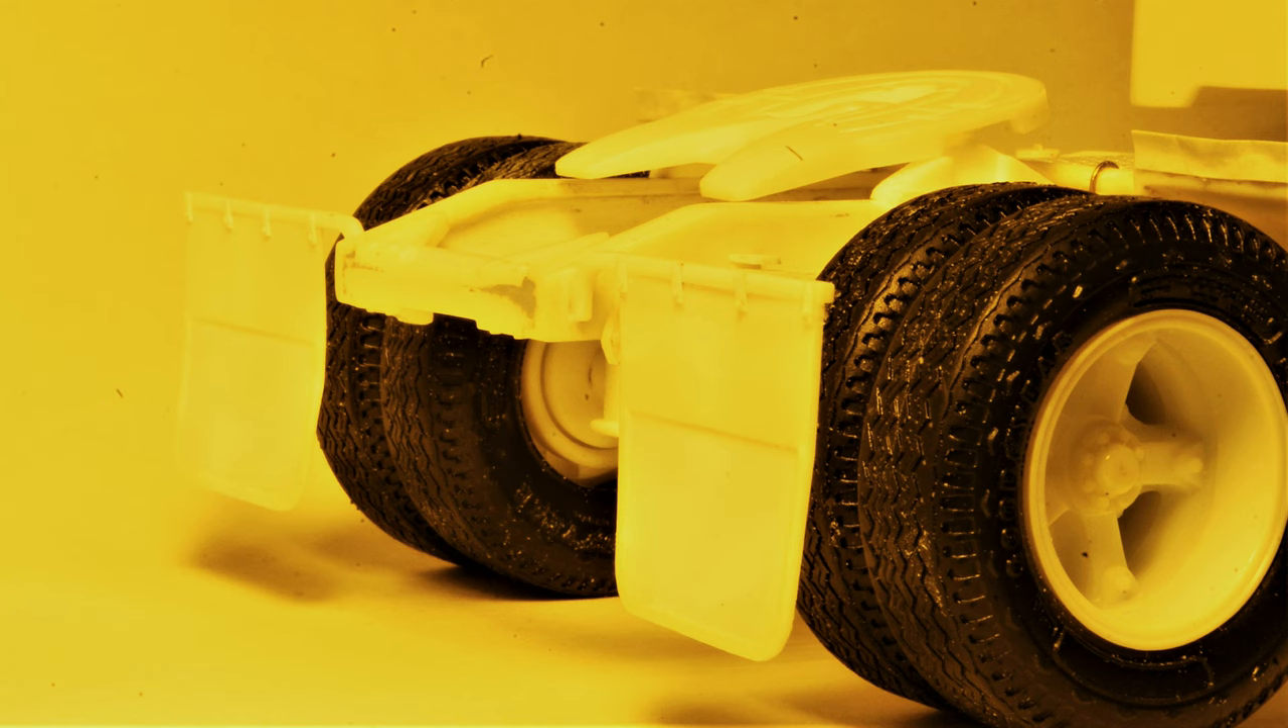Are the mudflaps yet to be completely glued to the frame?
No.